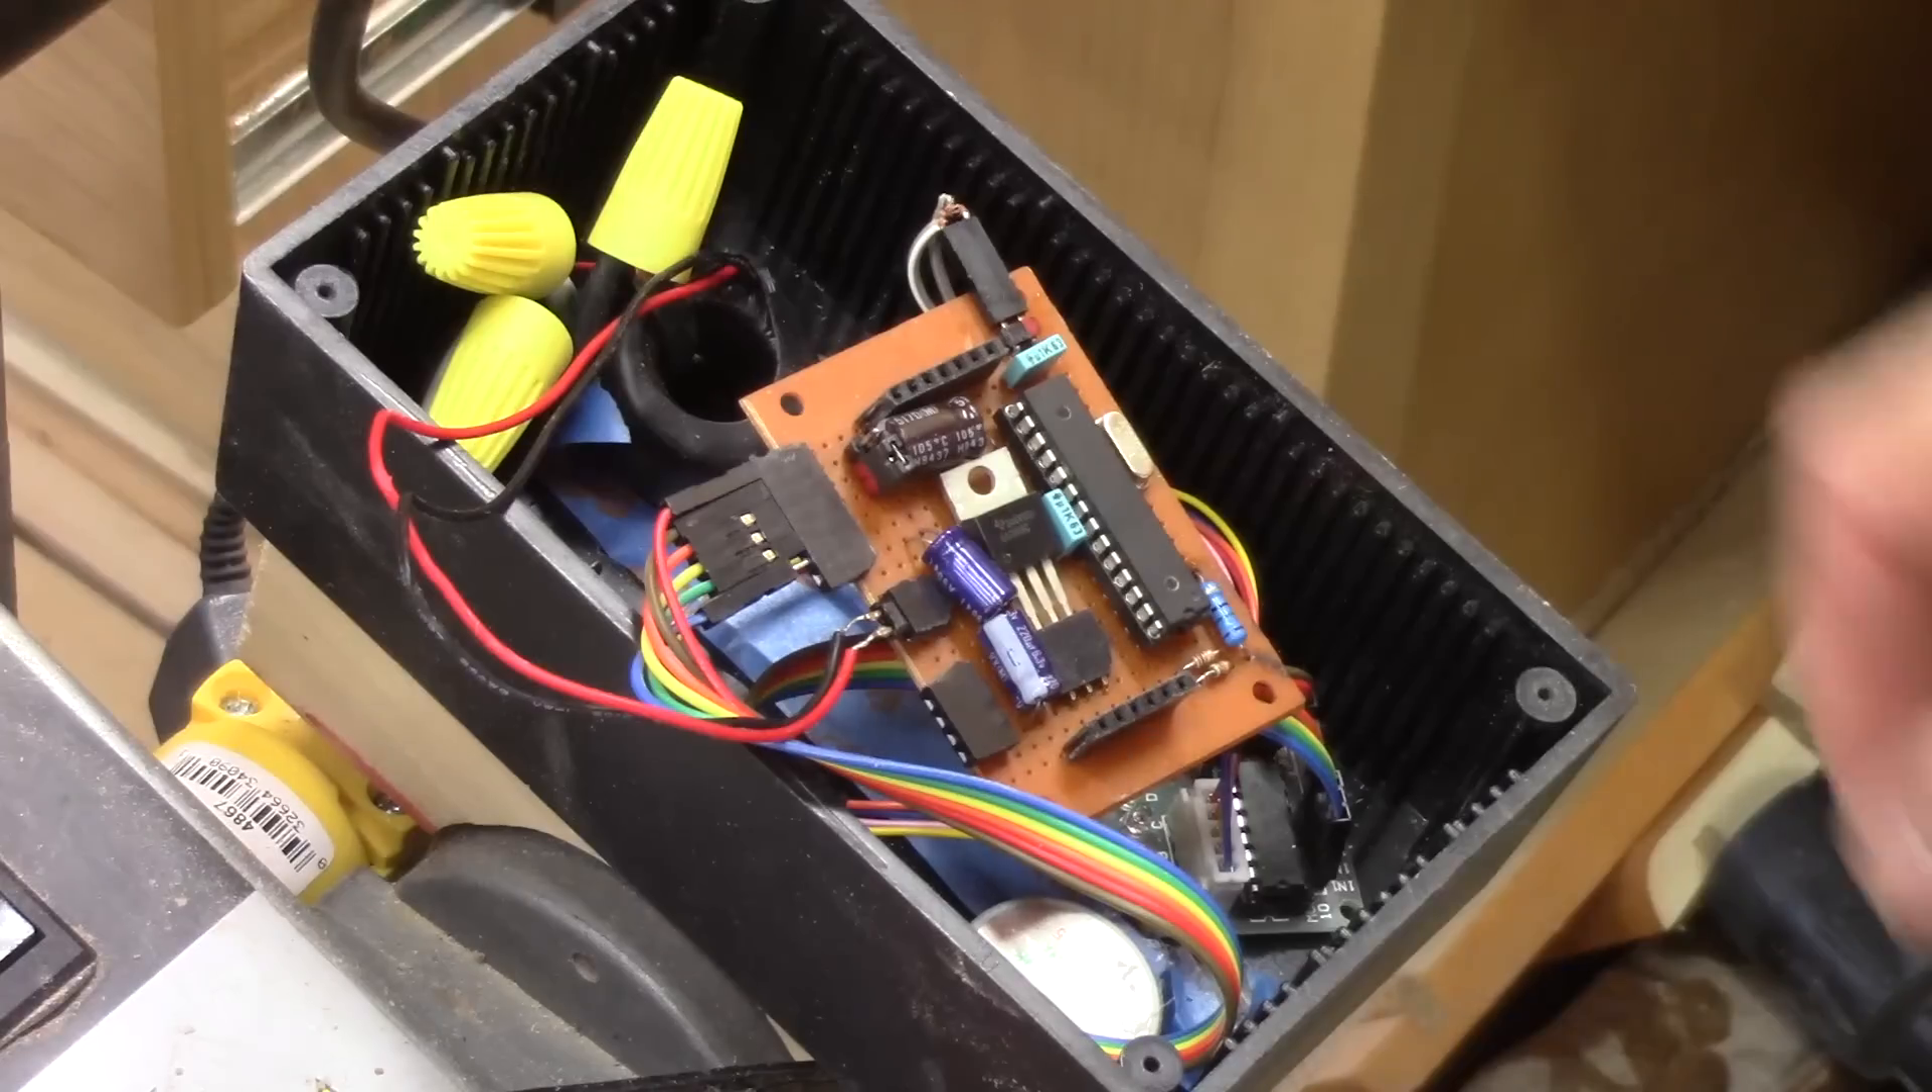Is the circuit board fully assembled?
Yes.